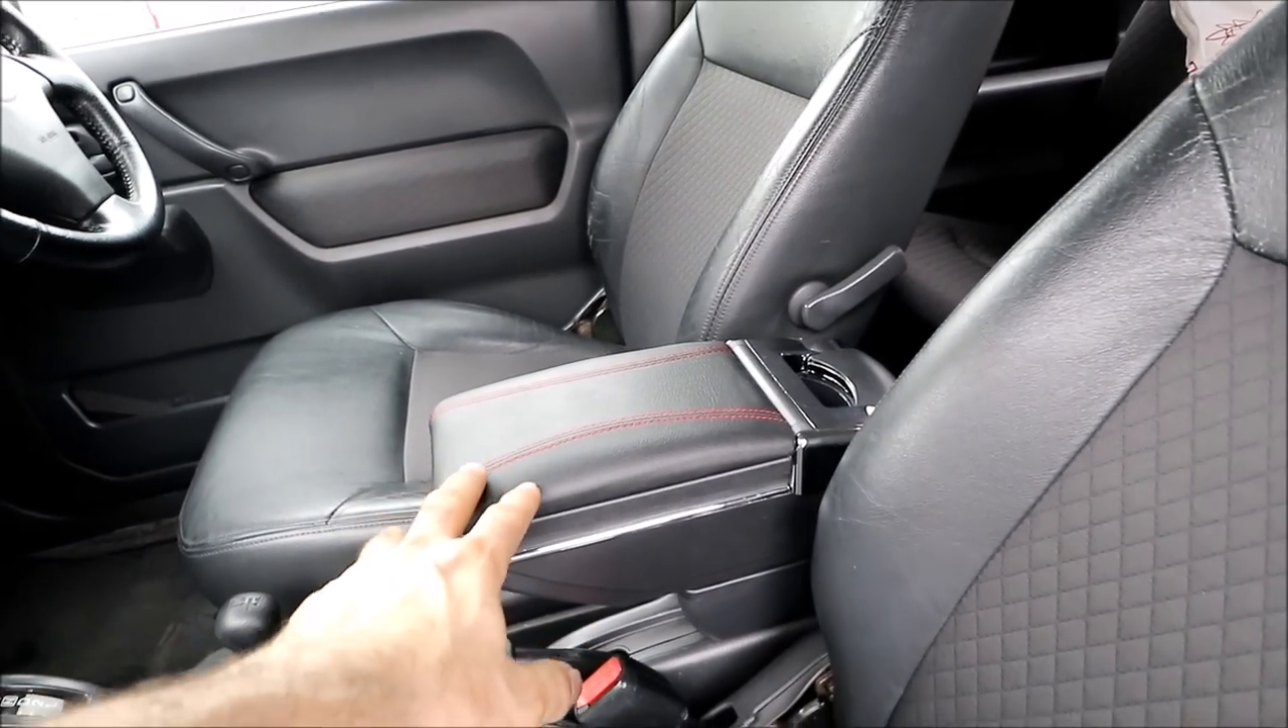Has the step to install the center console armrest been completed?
Yes.